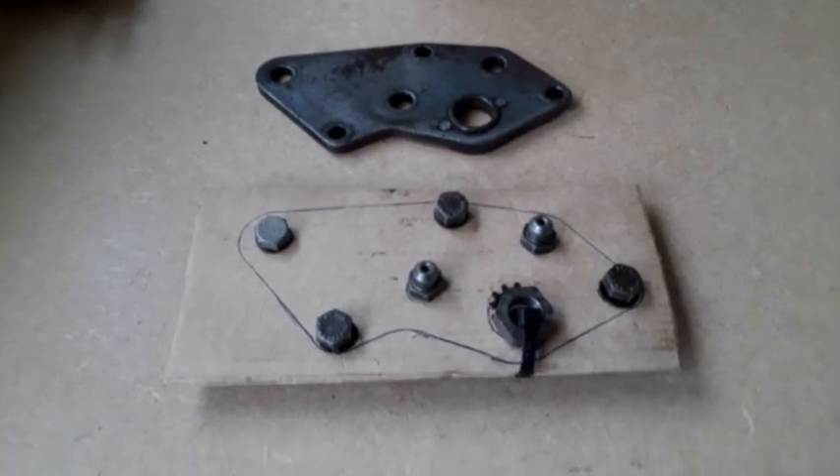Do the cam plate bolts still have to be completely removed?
No.